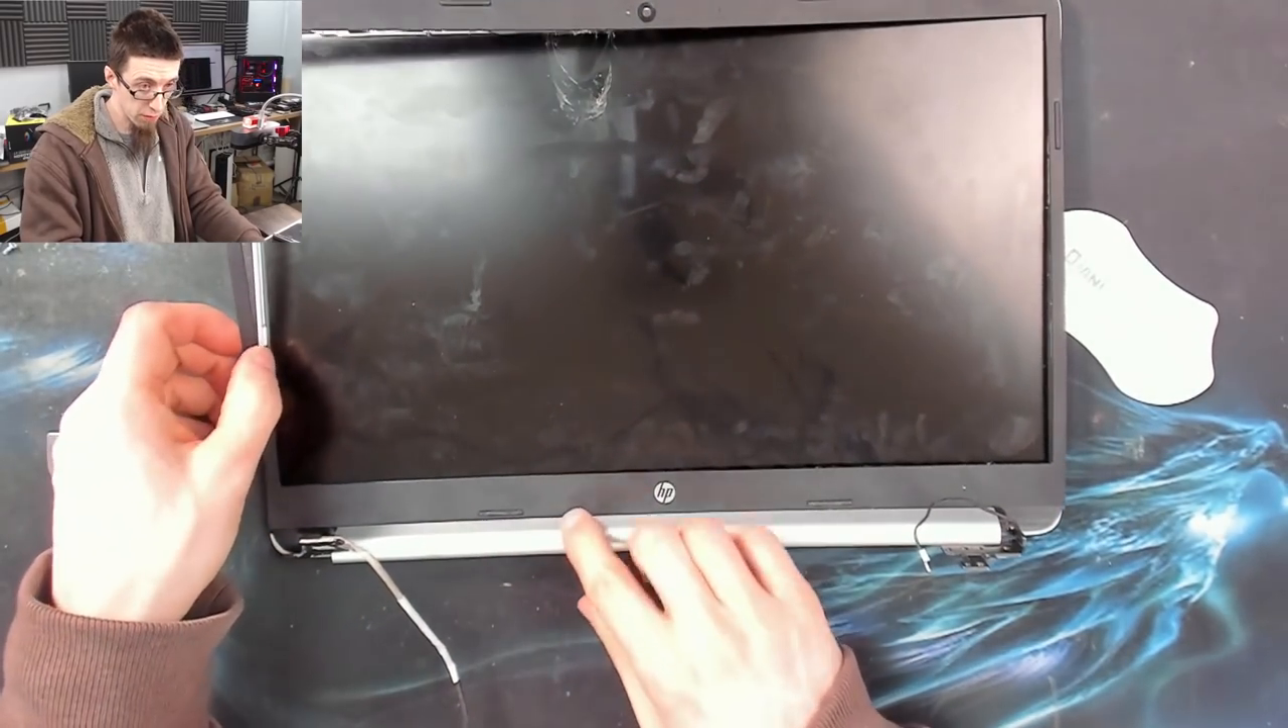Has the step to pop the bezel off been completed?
No.